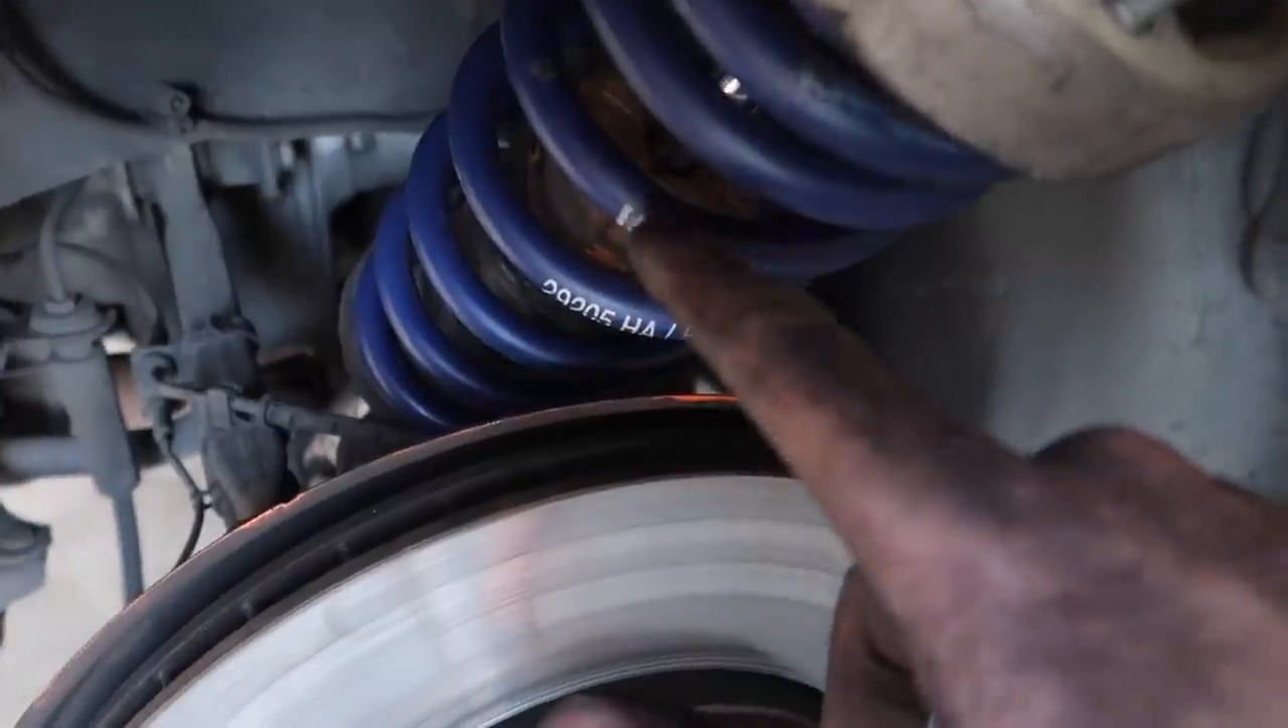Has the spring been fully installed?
Yes.